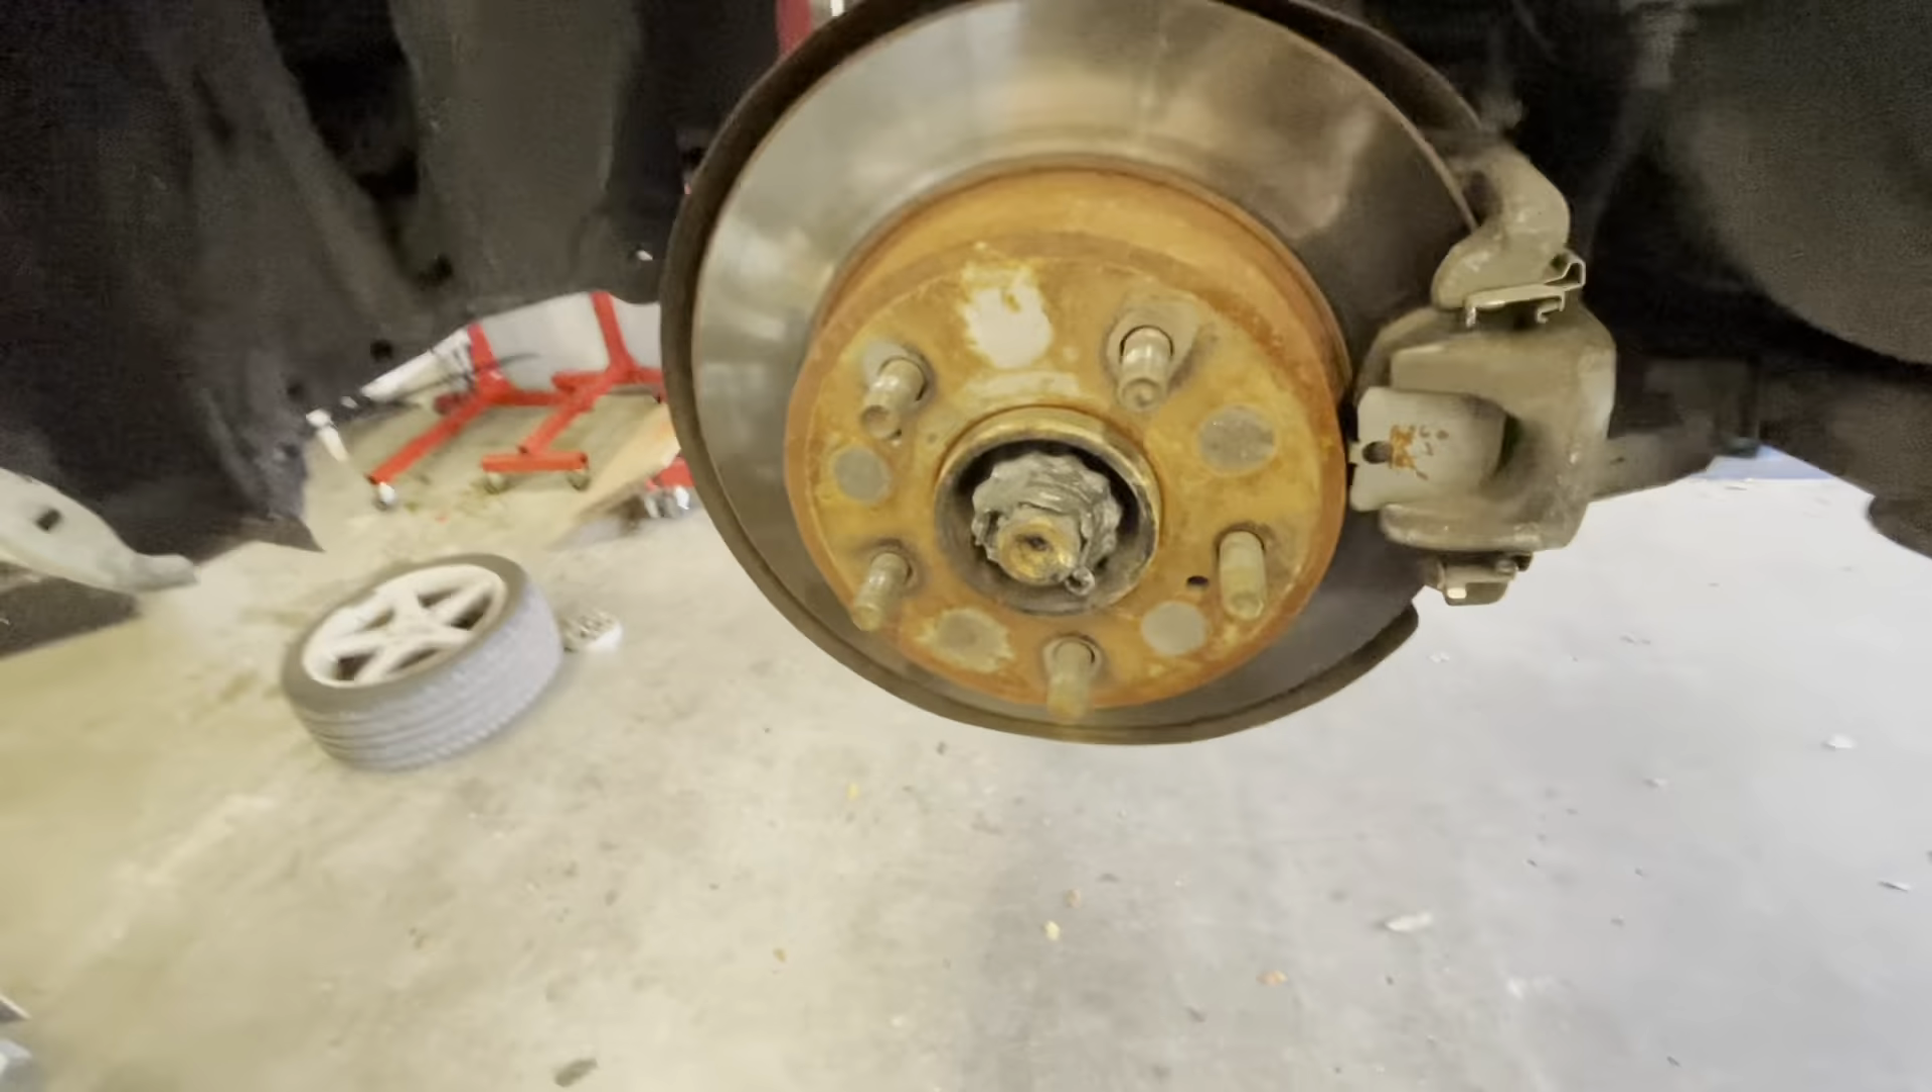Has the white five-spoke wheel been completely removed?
Yes.